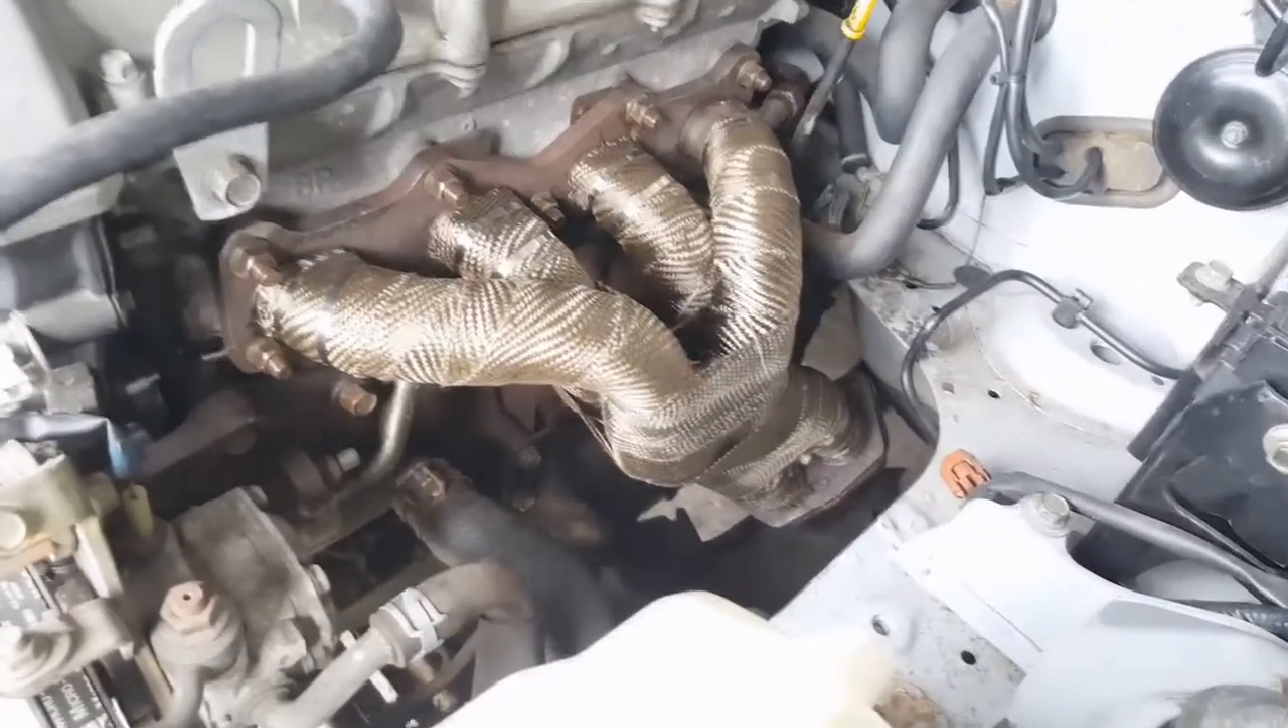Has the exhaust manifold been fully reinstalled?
Yes.